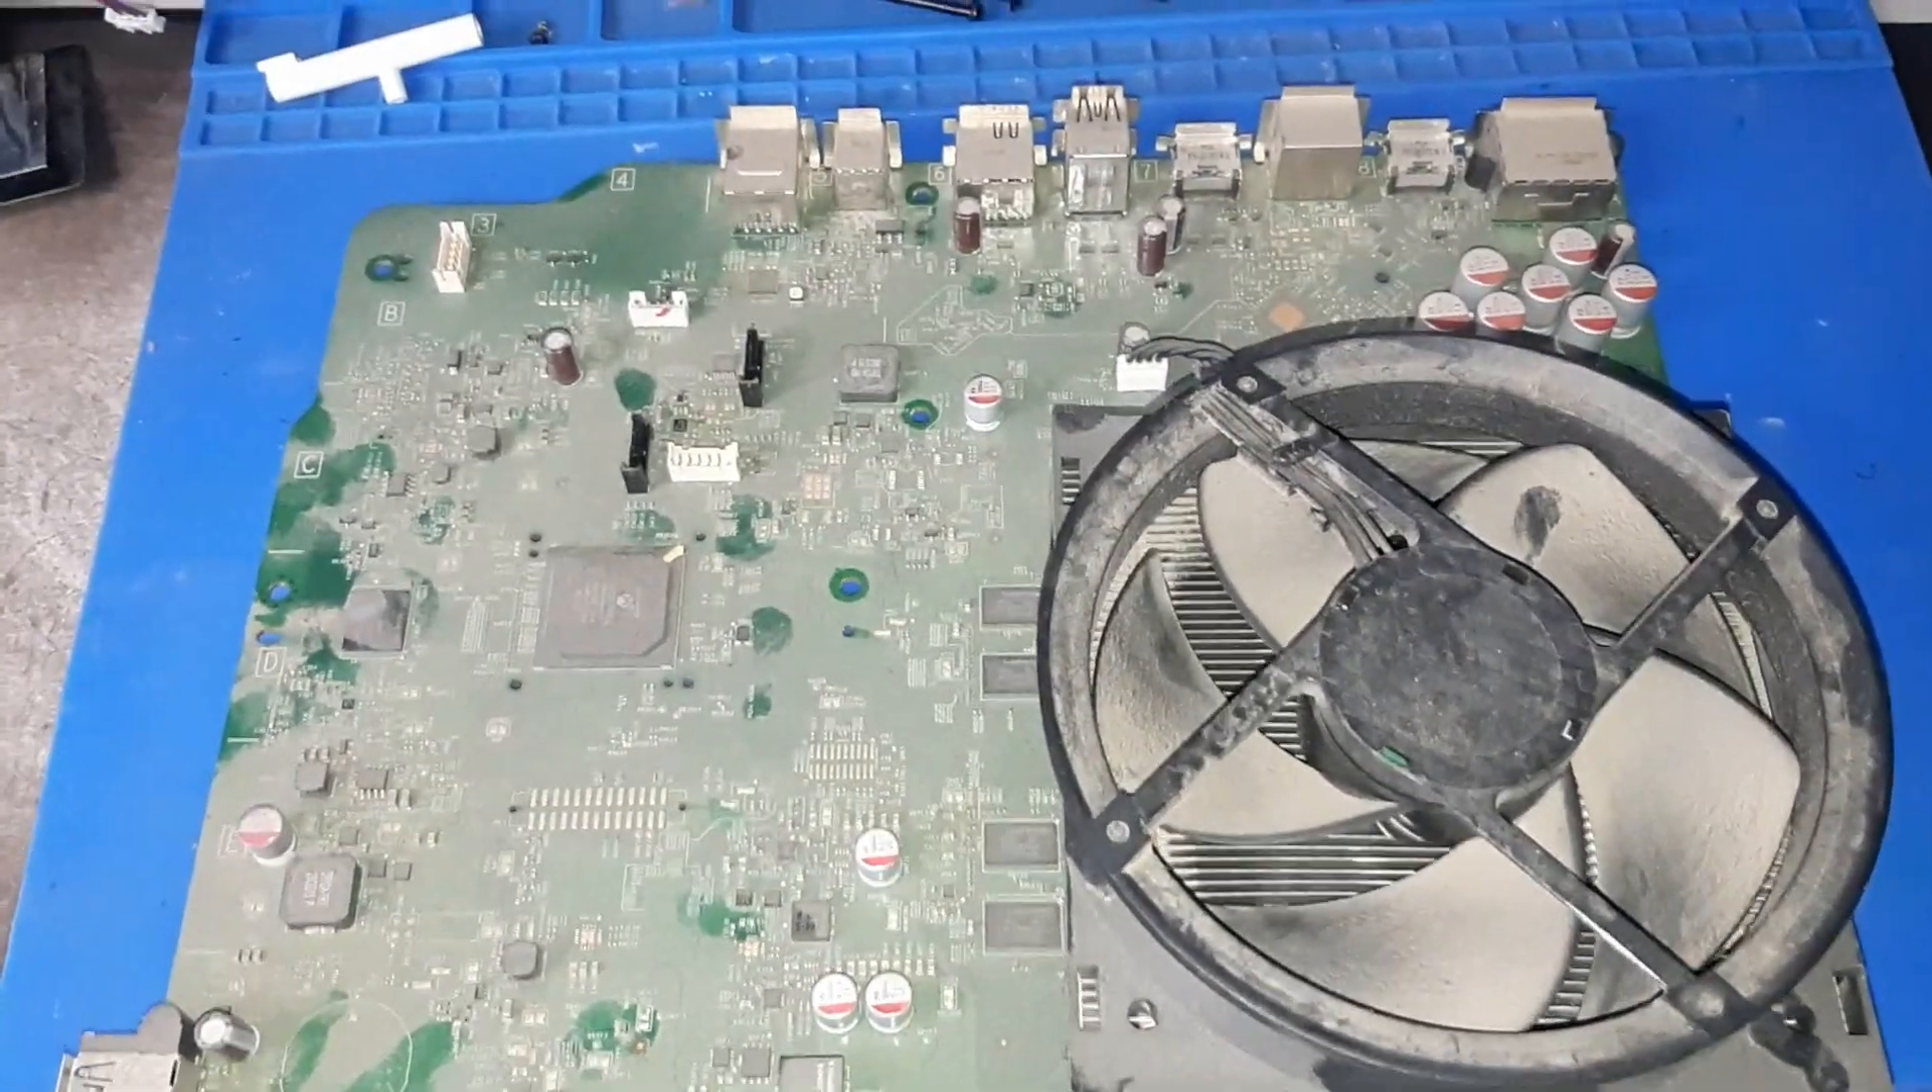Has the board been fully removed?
Yes.